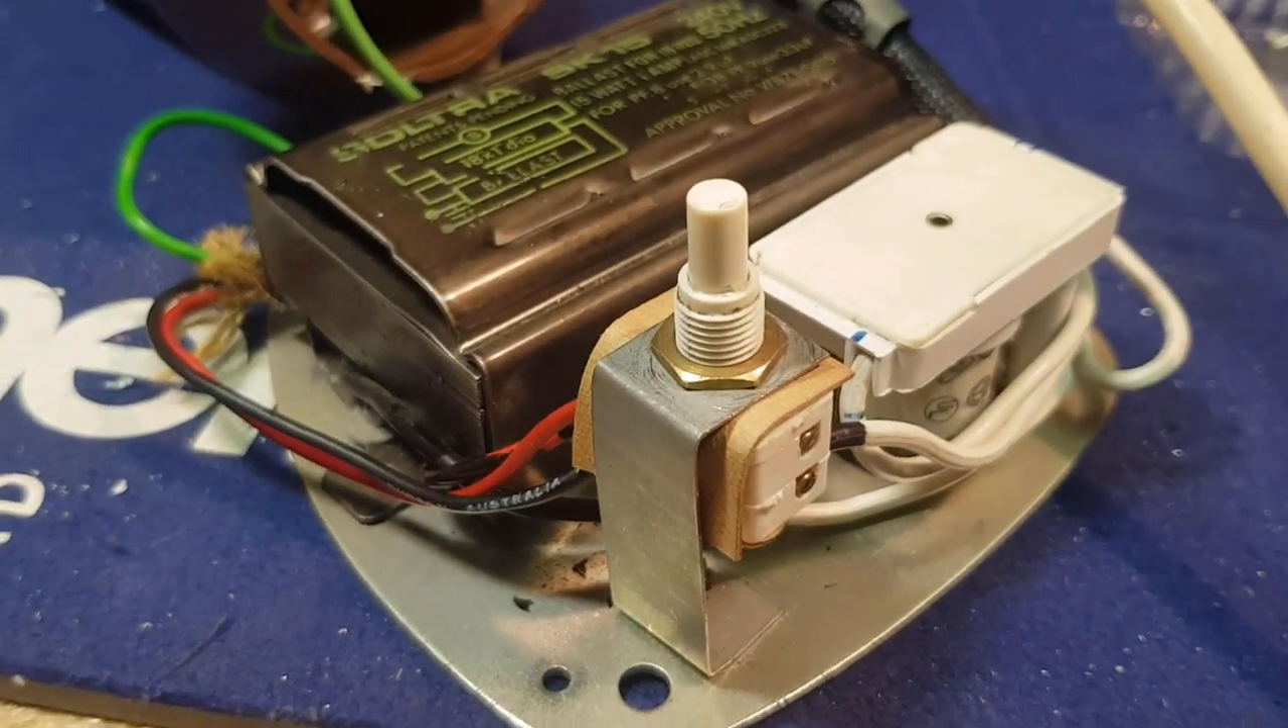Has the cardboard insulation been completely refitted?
Yes.